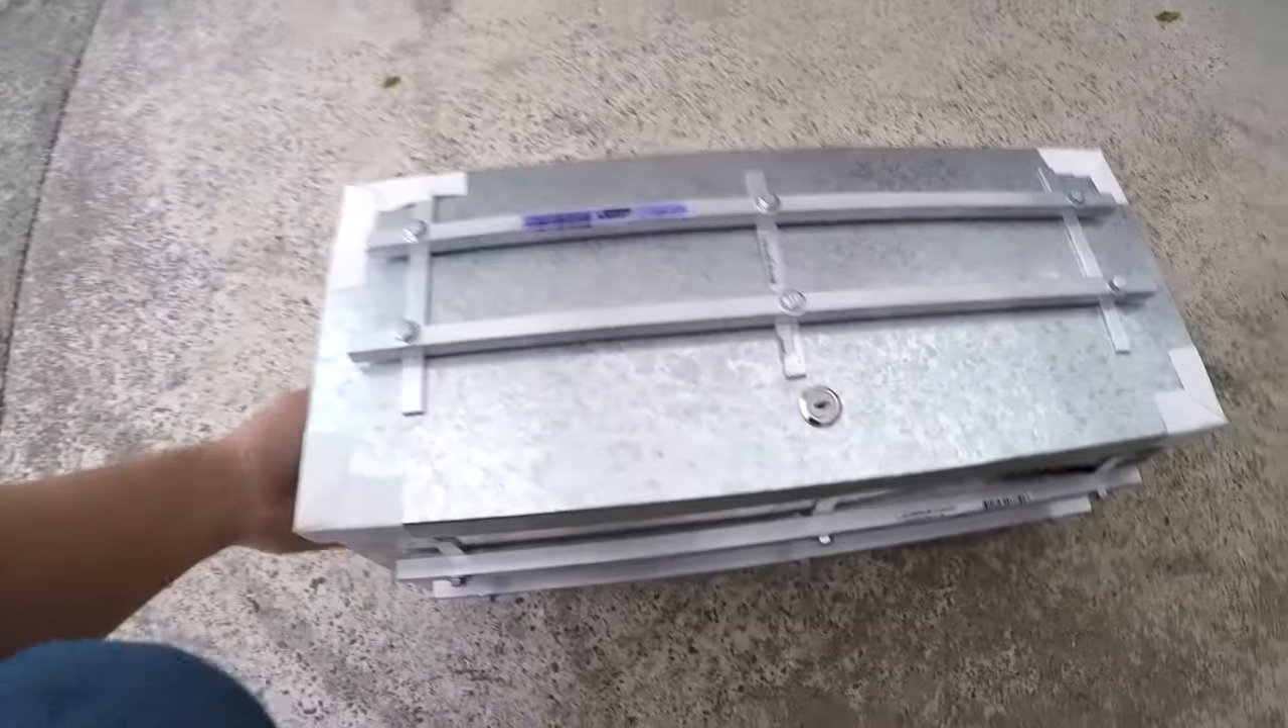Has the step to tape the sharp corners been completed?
Yes.